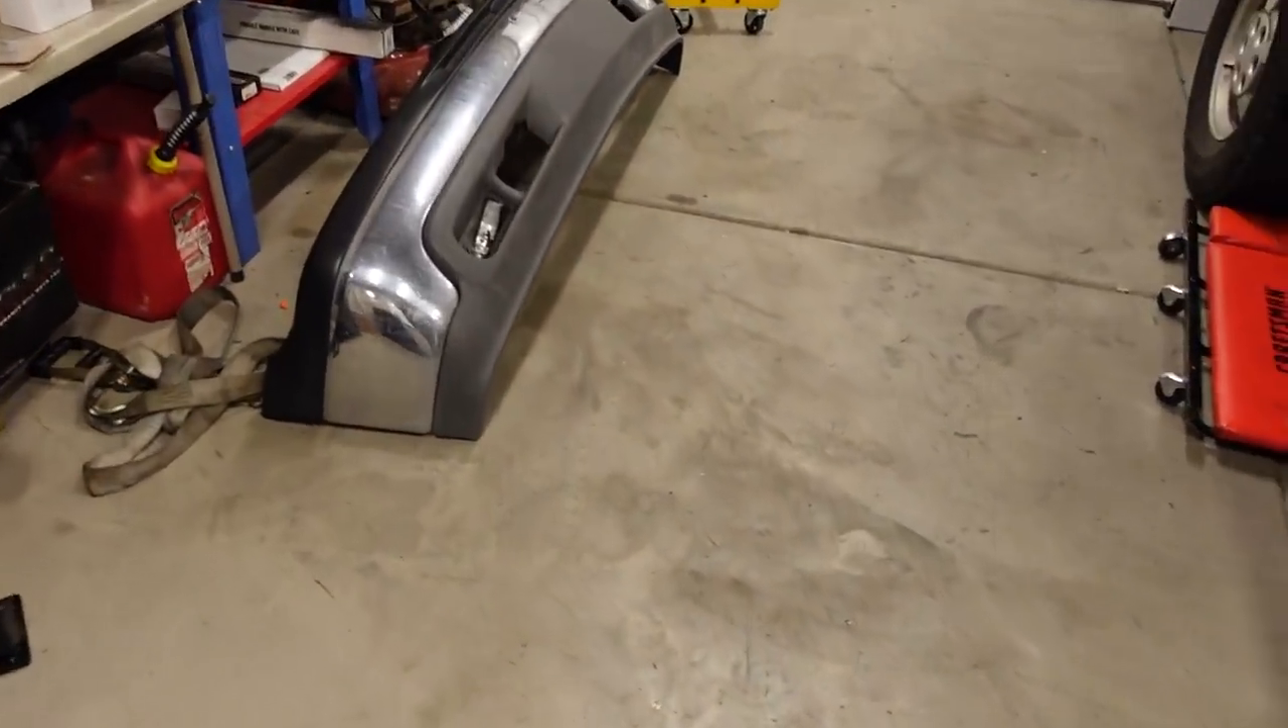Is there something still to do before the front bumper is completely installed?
Yes.